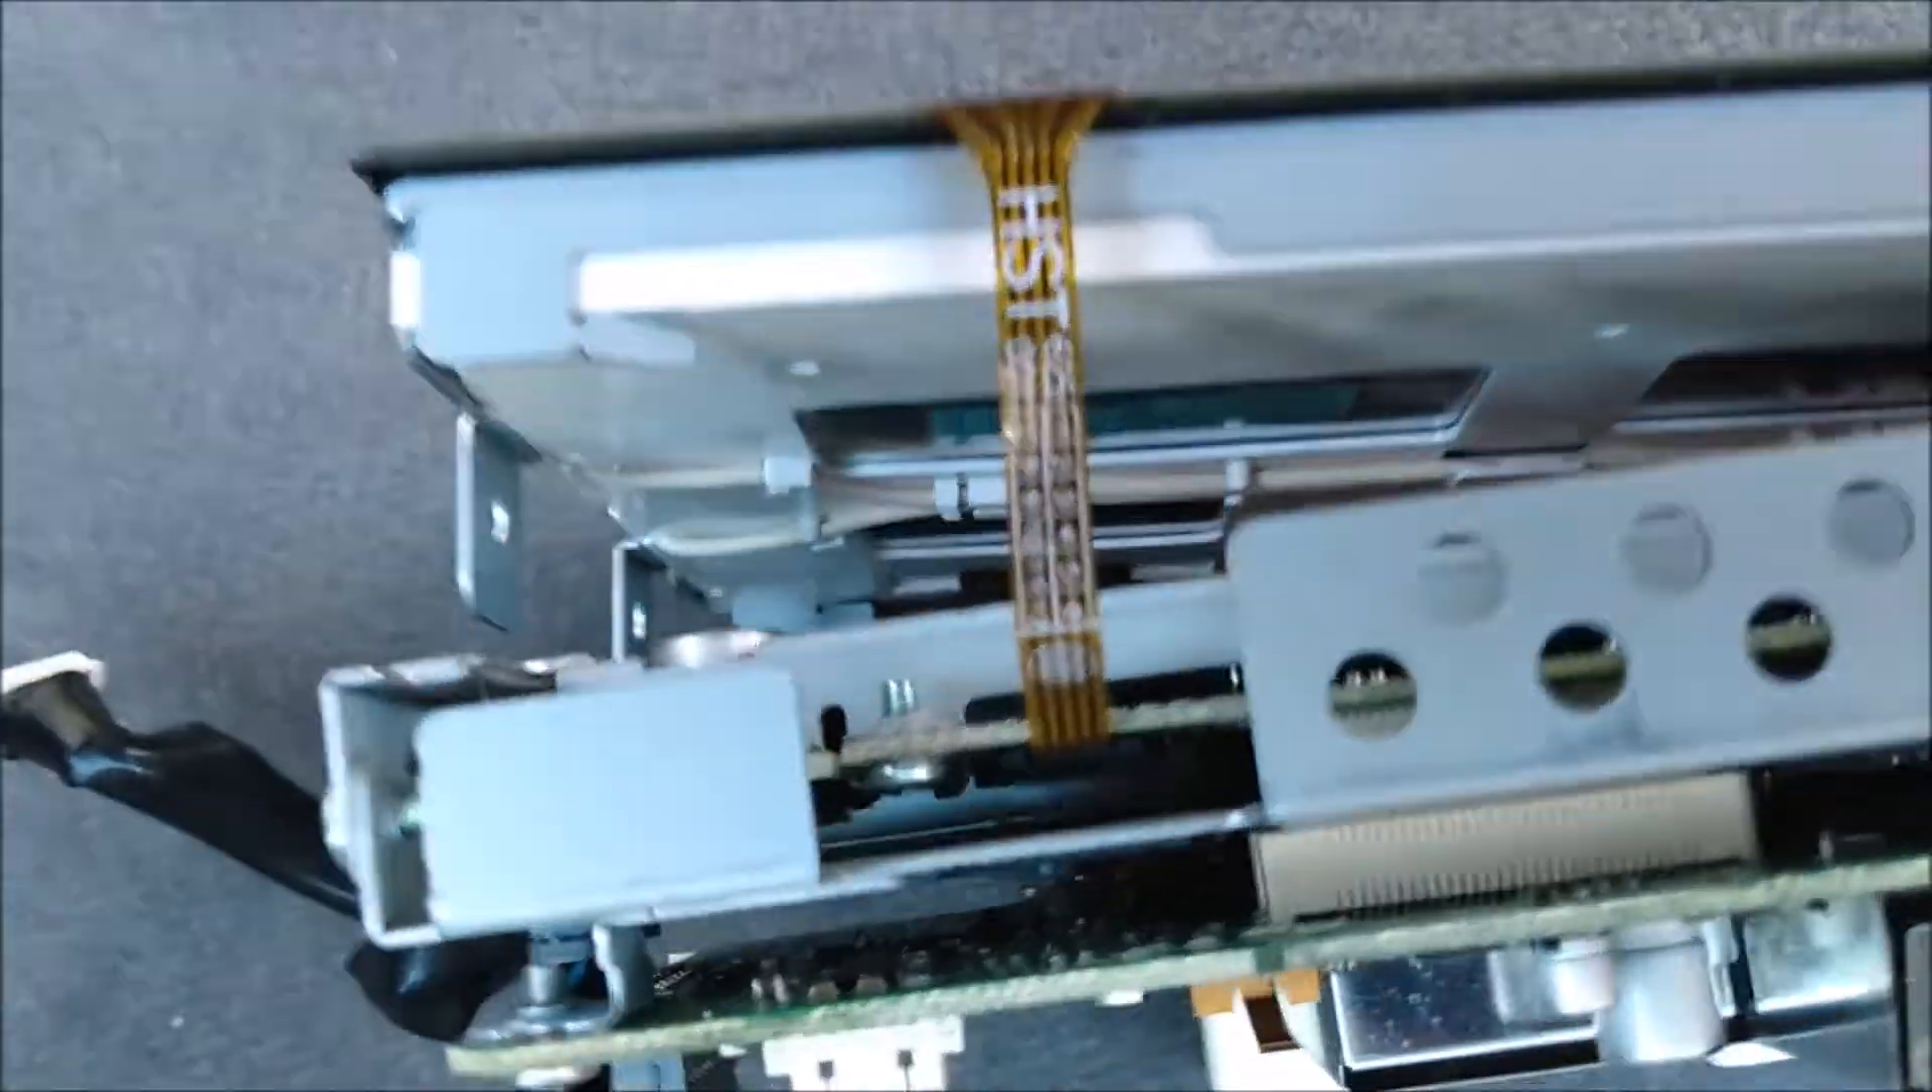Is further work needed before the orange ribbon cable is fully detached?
Yes.